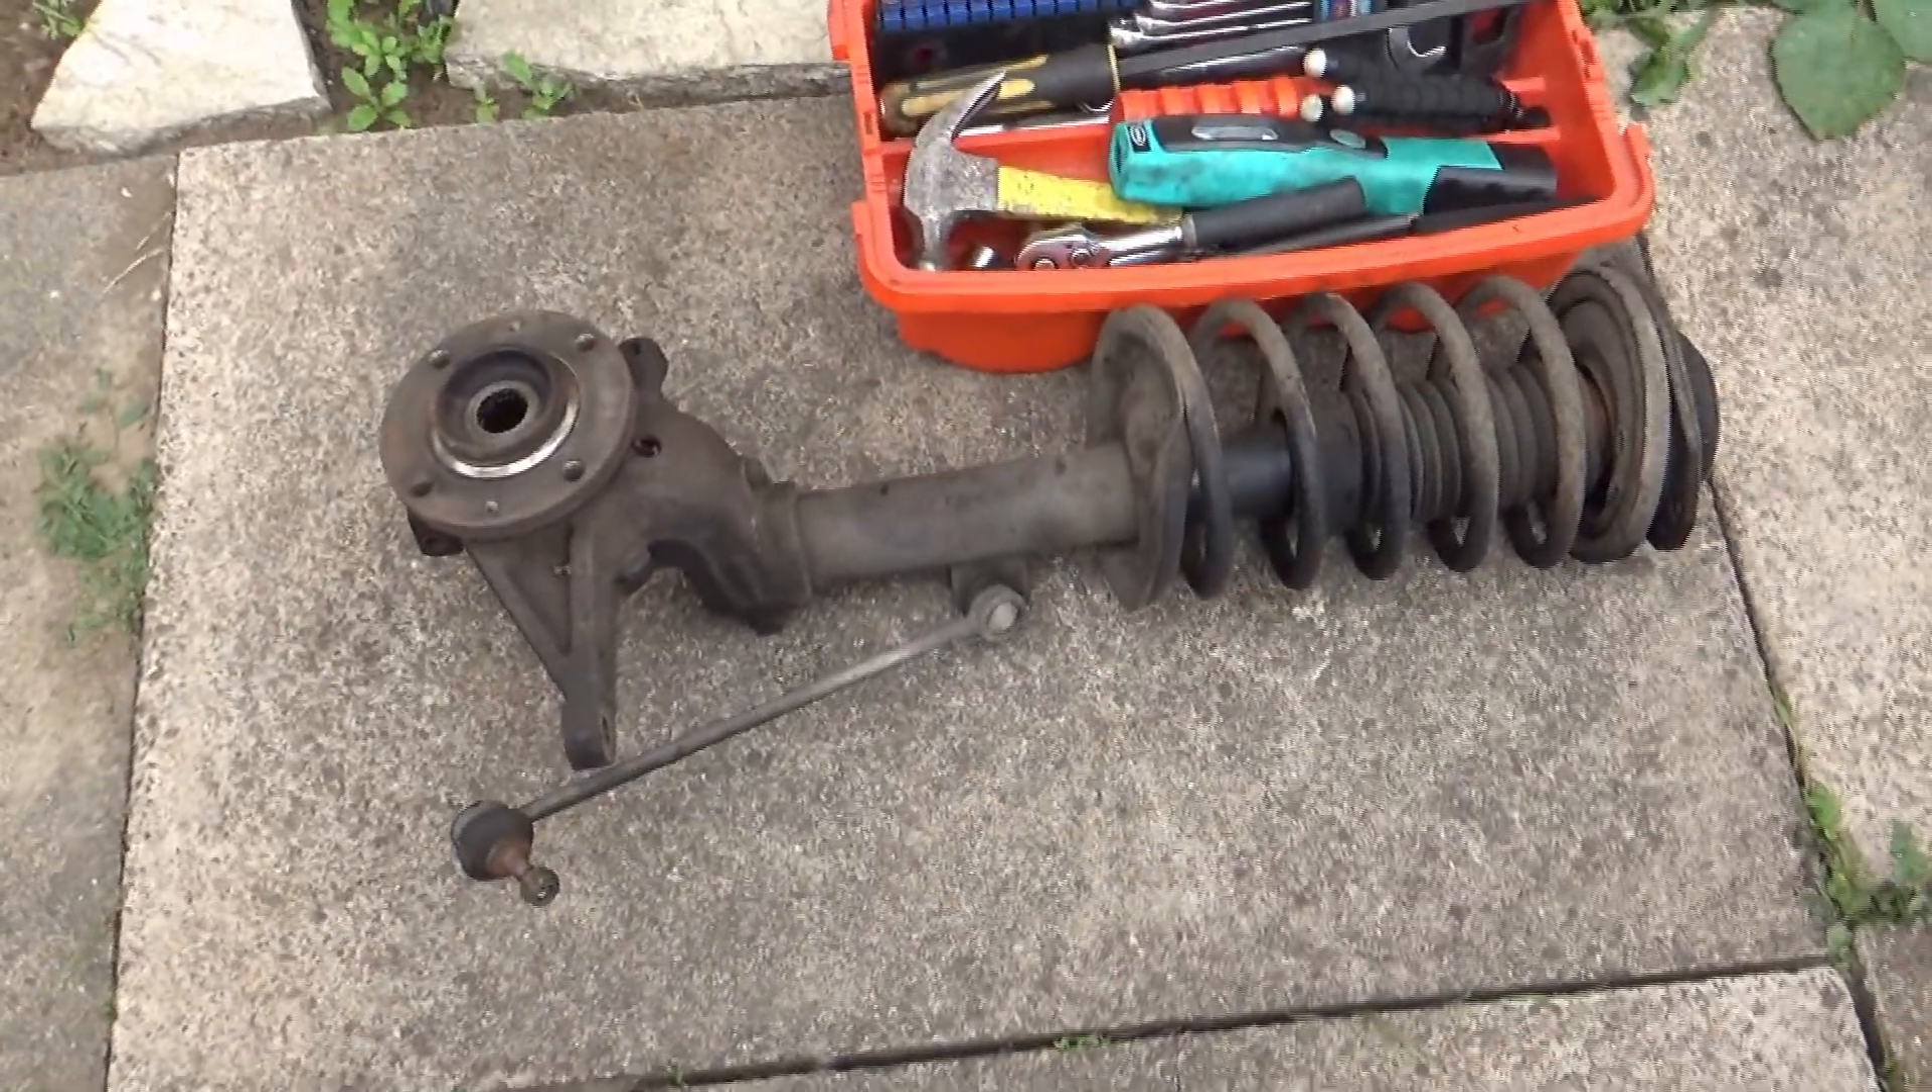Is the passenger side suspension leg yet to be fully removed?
No.